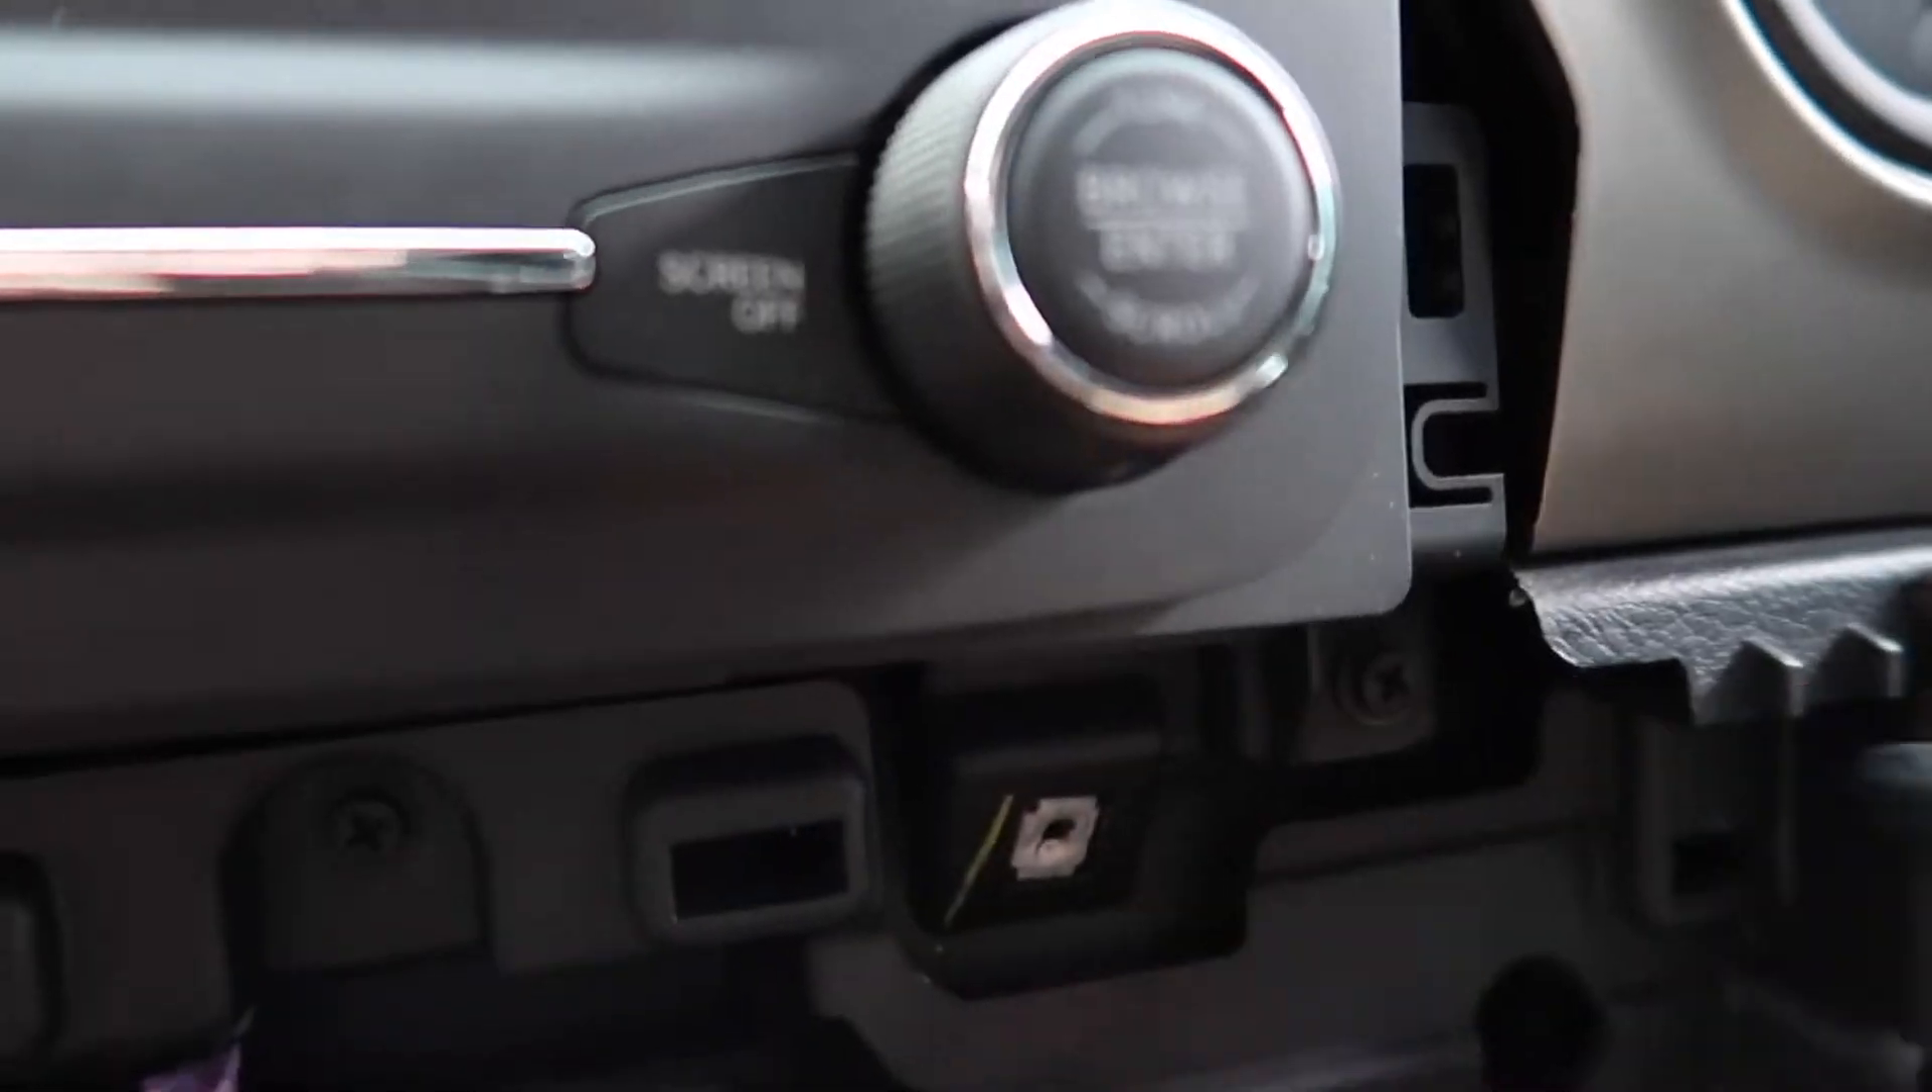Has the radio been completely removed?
No.